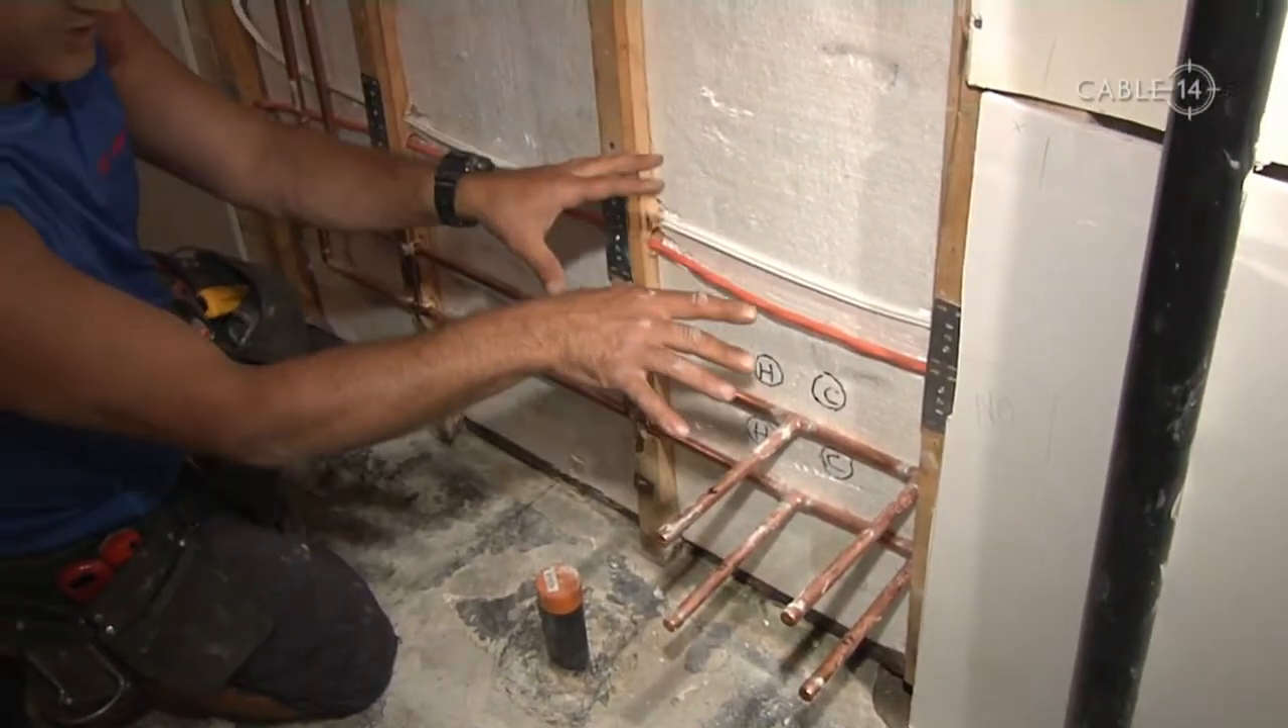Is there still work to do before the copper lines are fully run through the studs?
No.